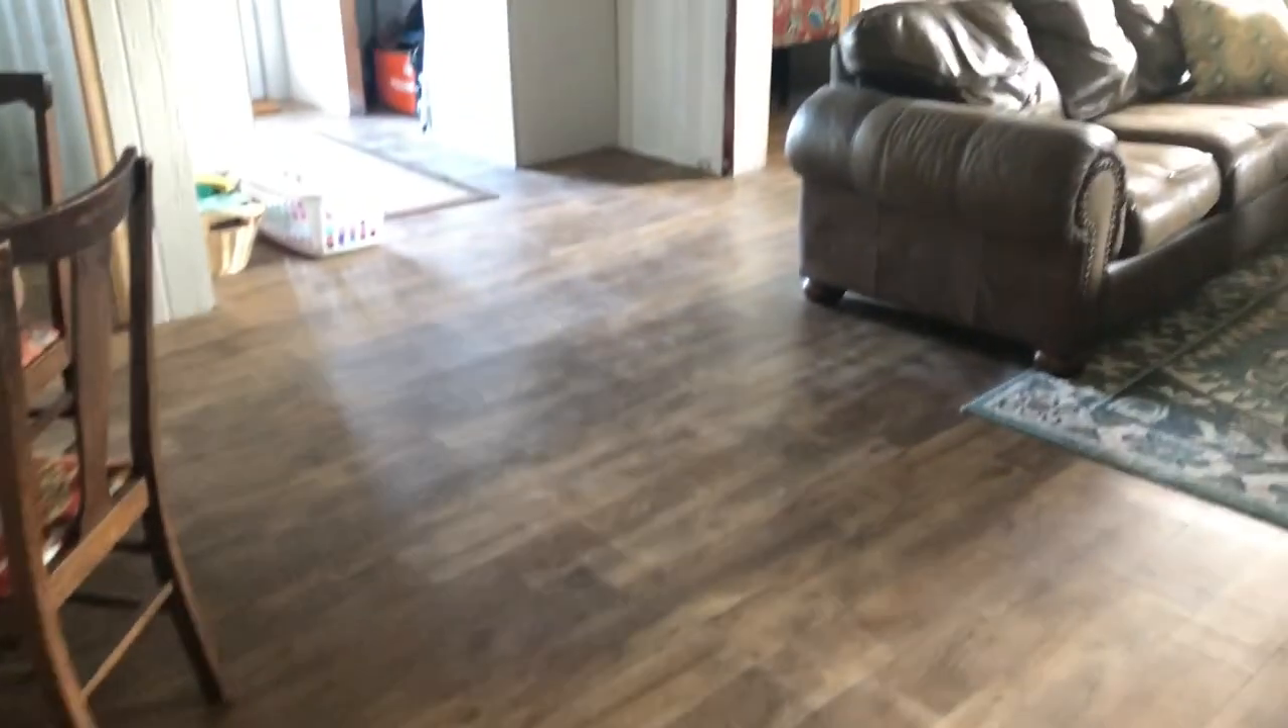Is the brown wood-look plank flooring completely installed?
Yes.